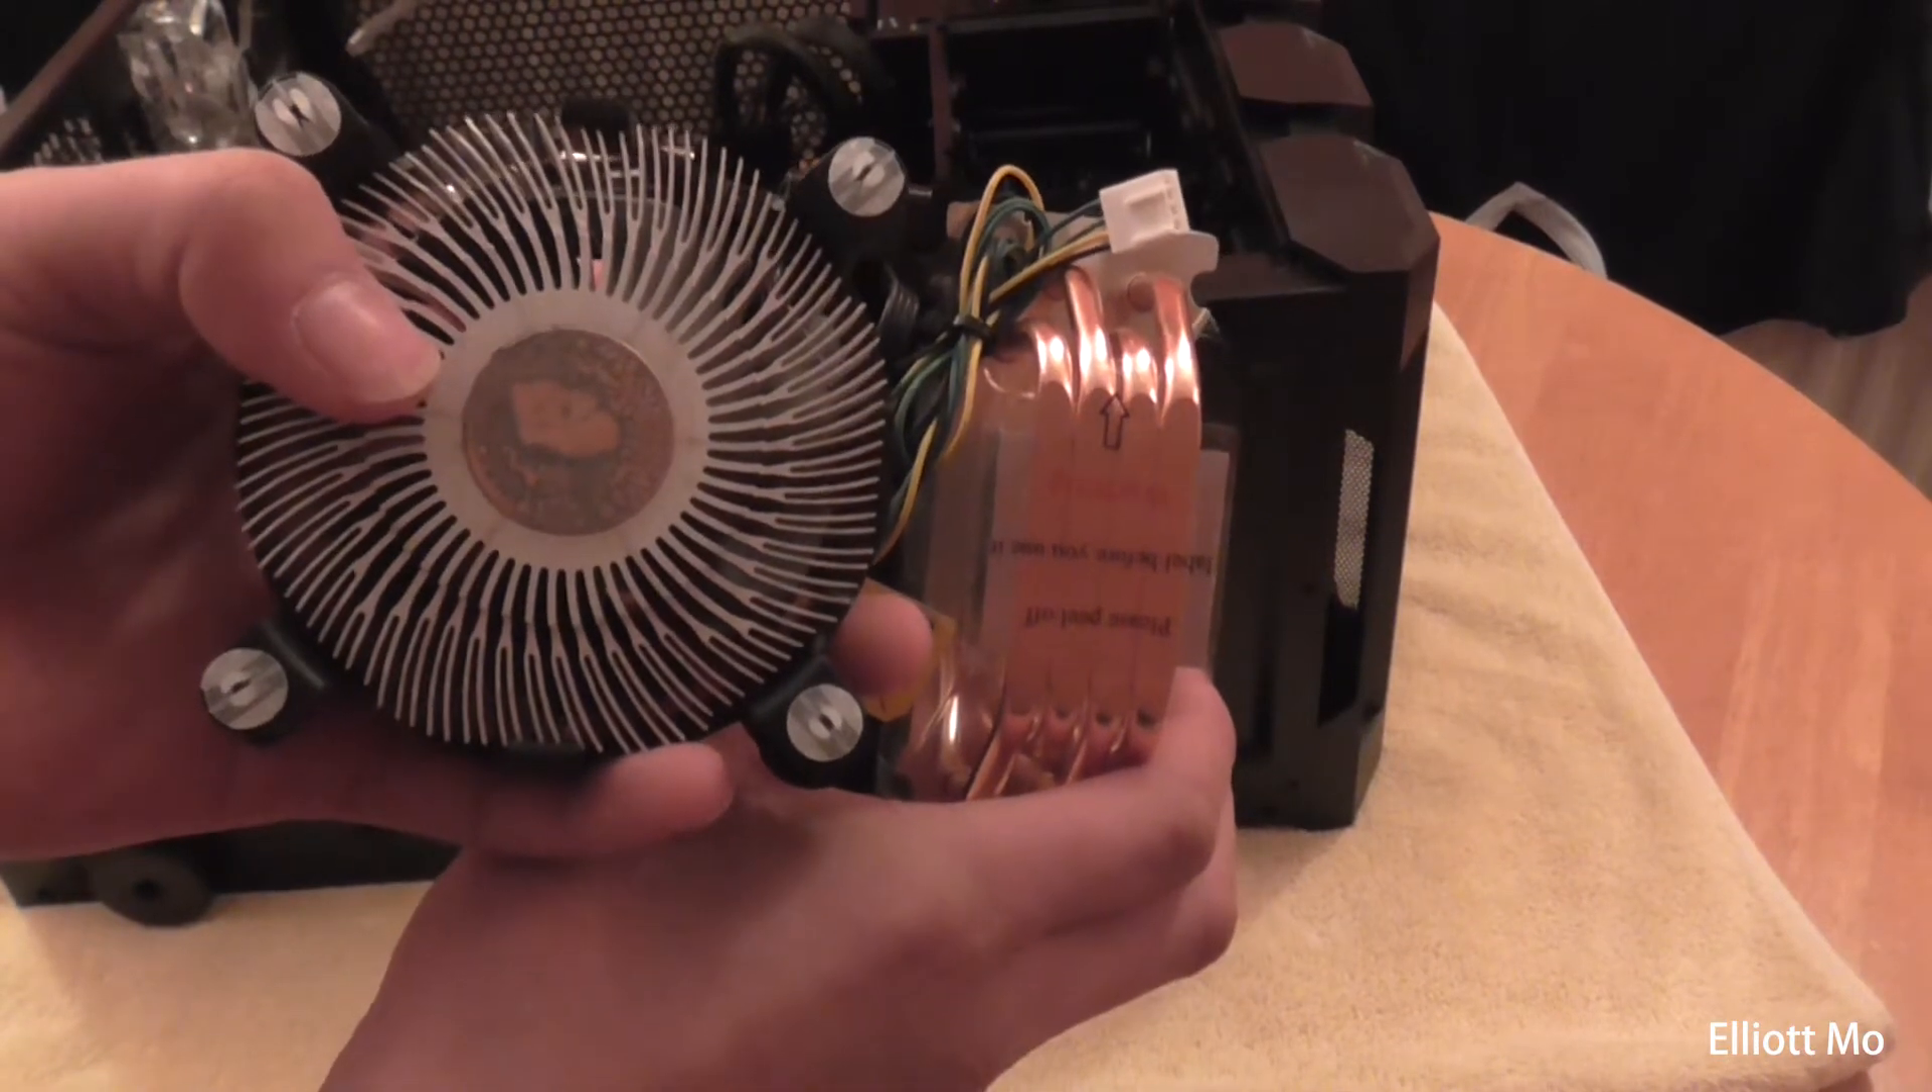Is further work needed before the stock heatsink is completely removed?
No.